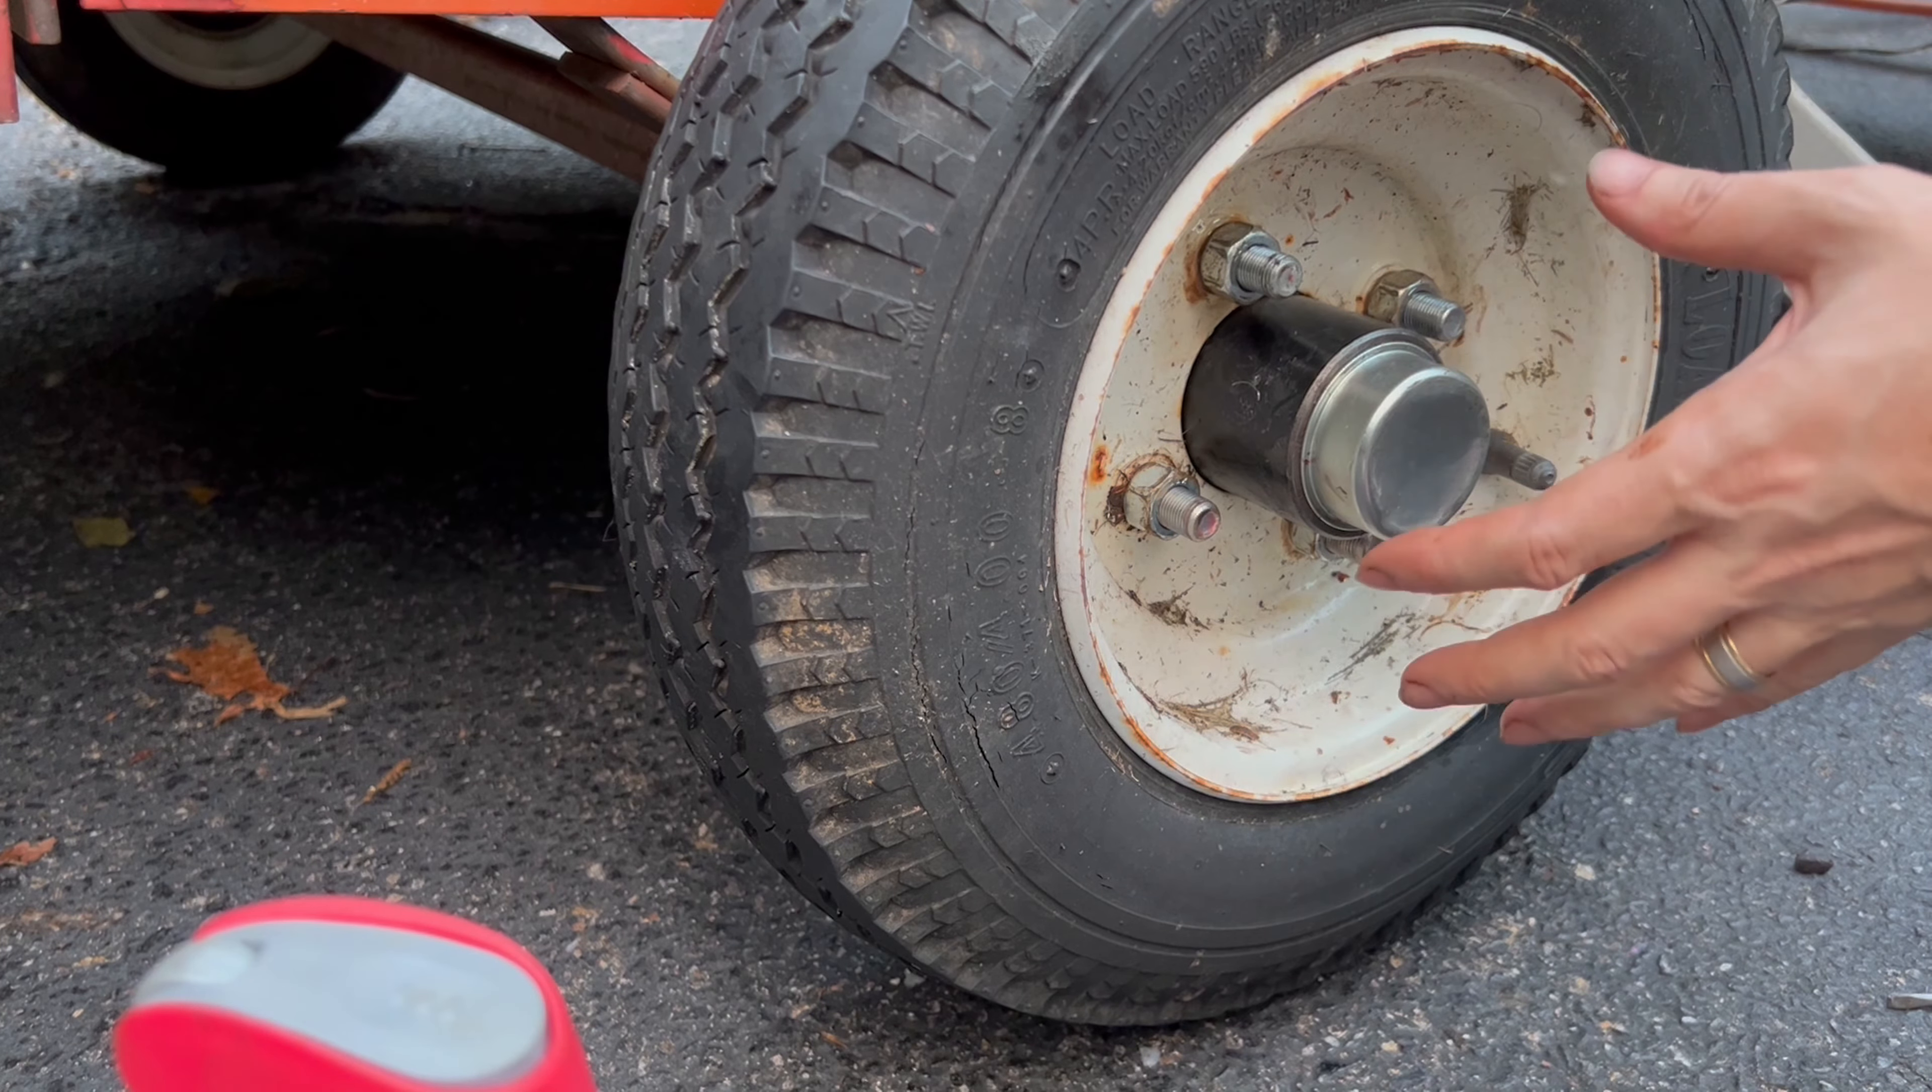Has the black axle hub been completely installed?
Yes.